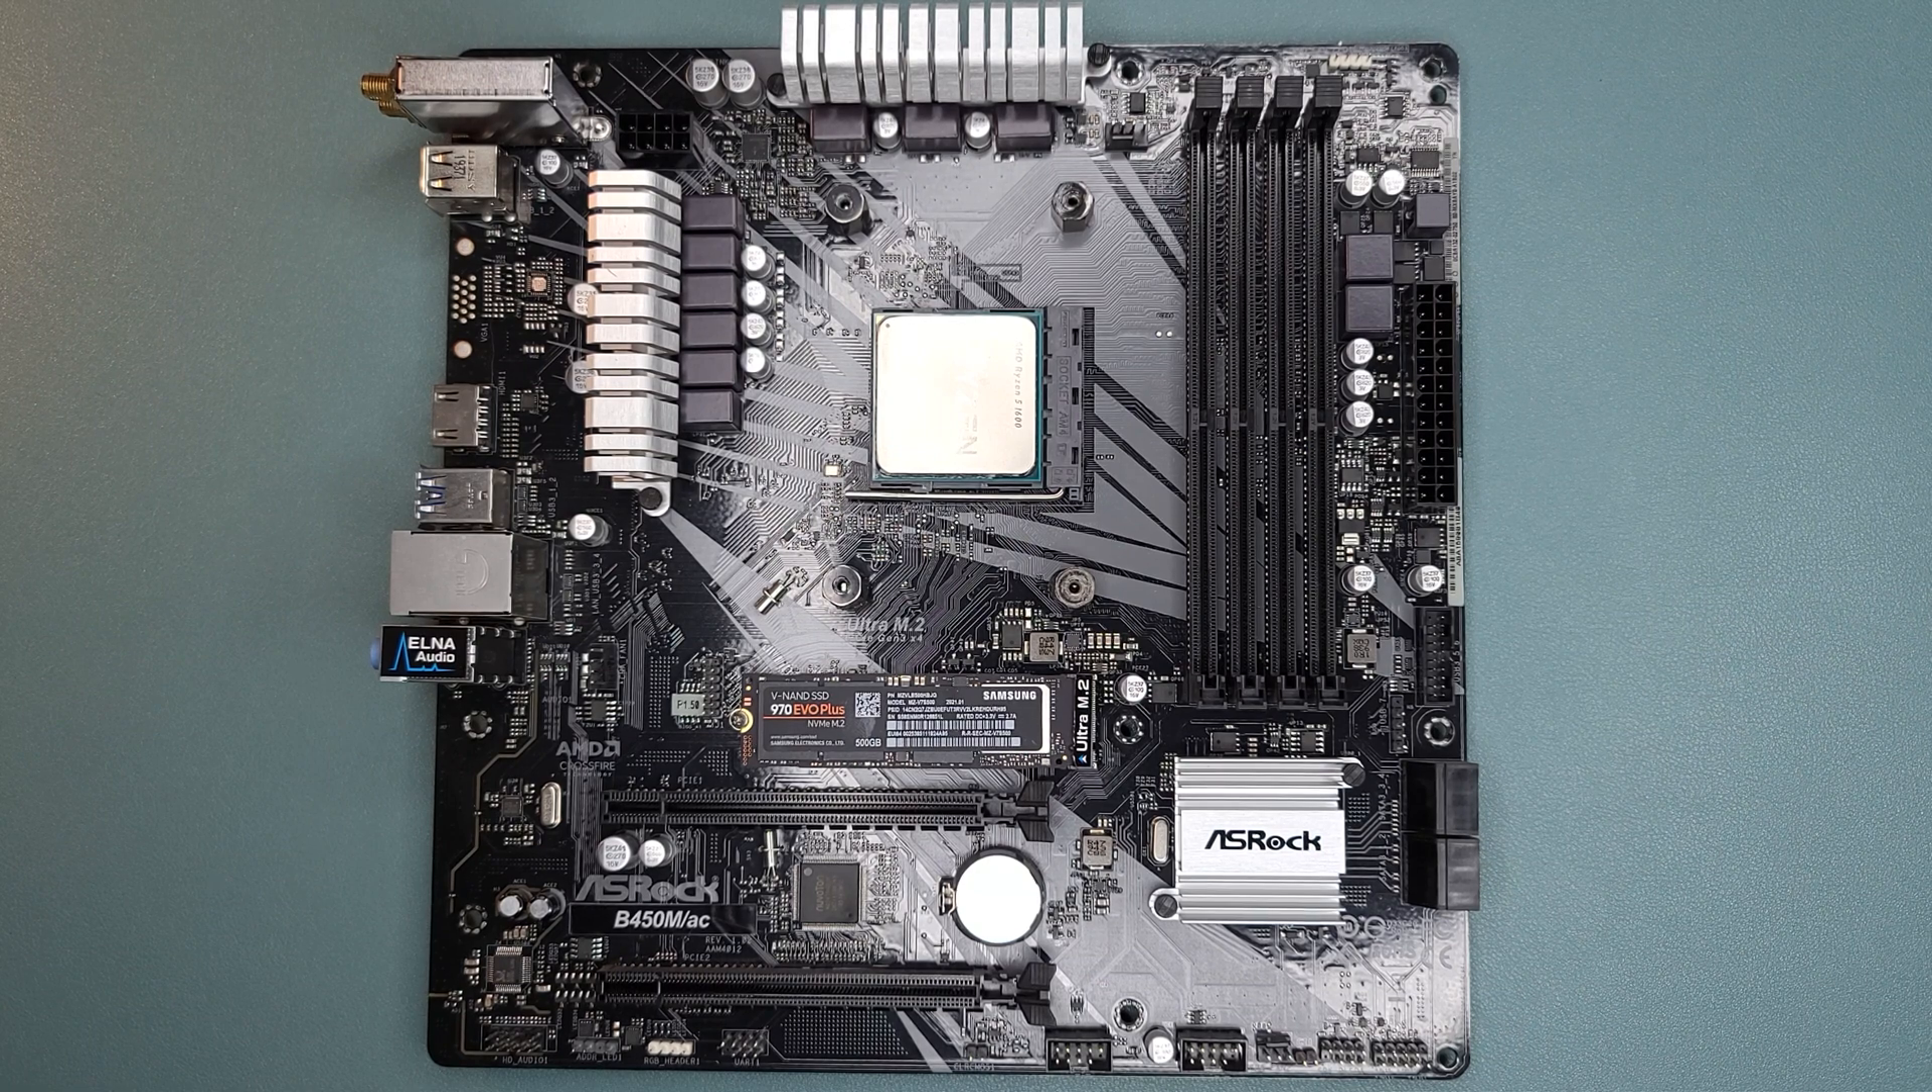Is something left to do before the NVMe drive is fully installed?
No.